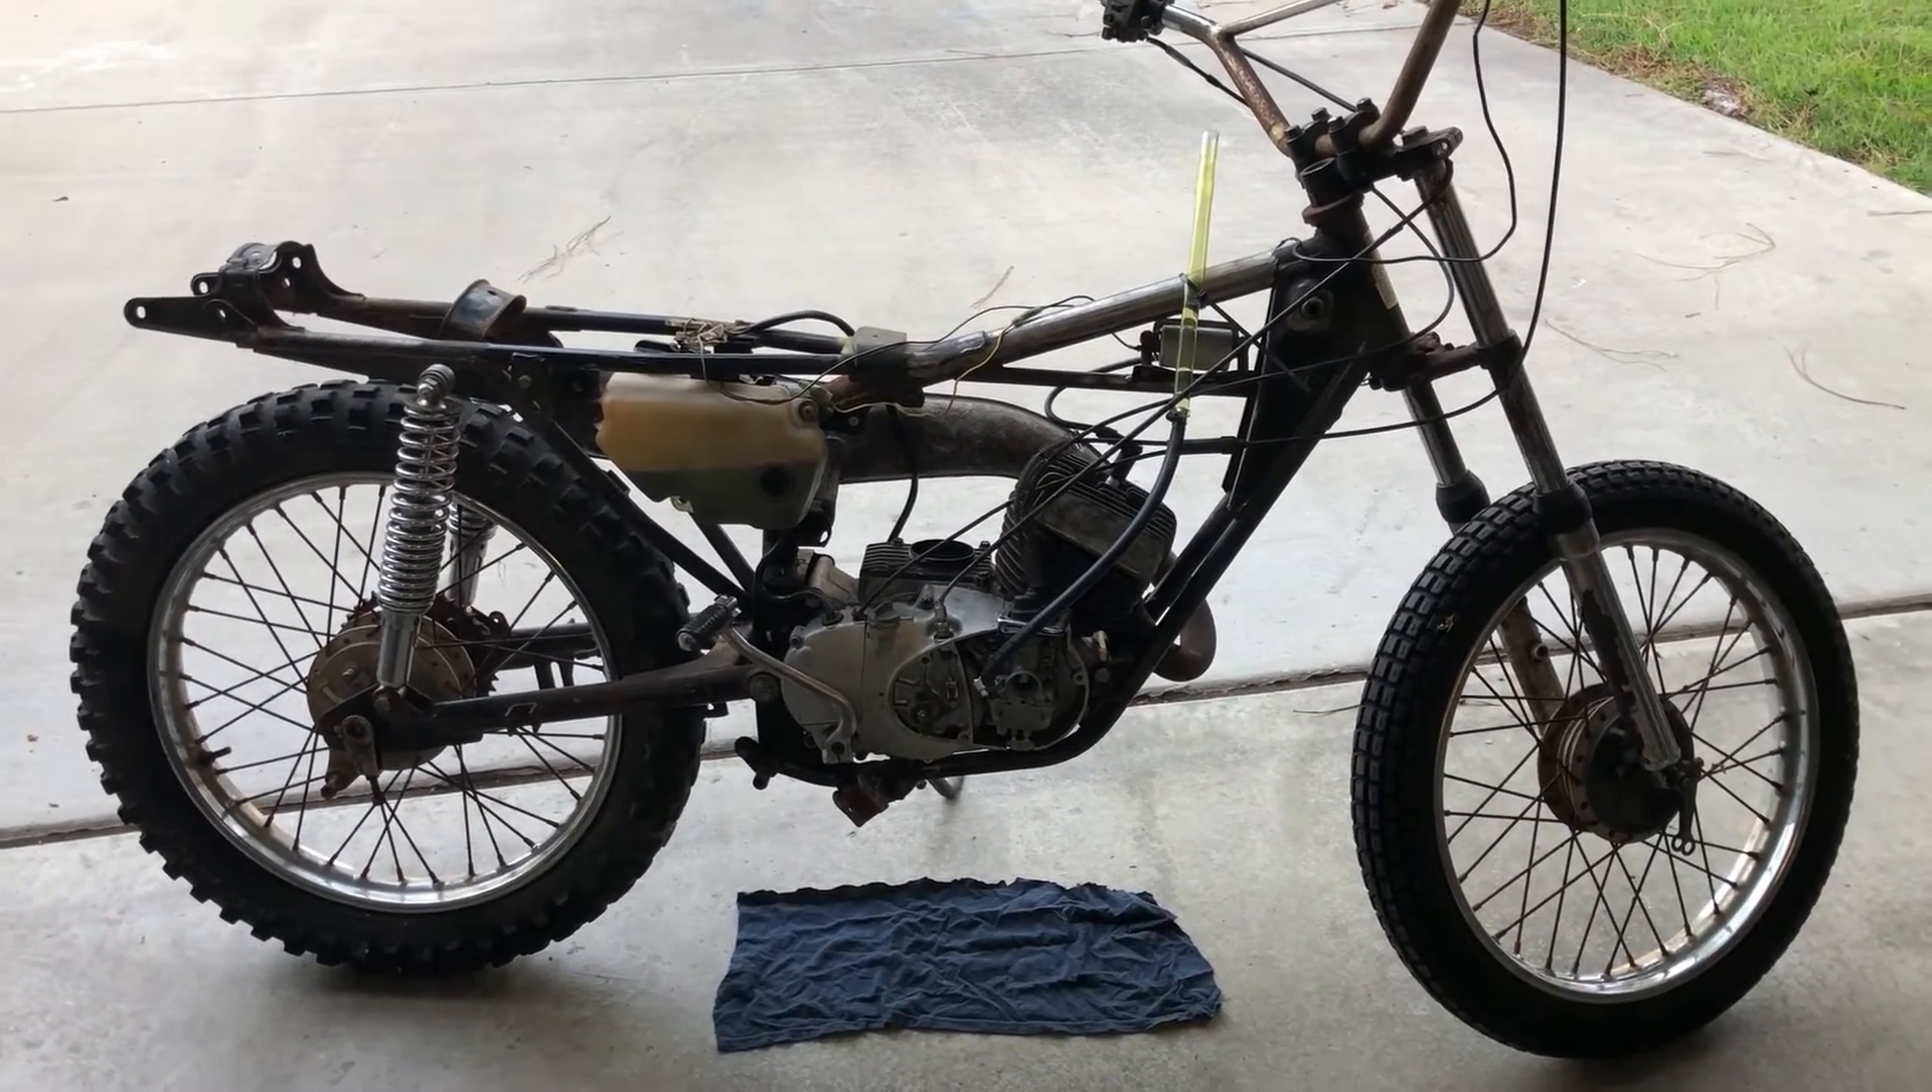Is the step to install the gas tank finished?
No.